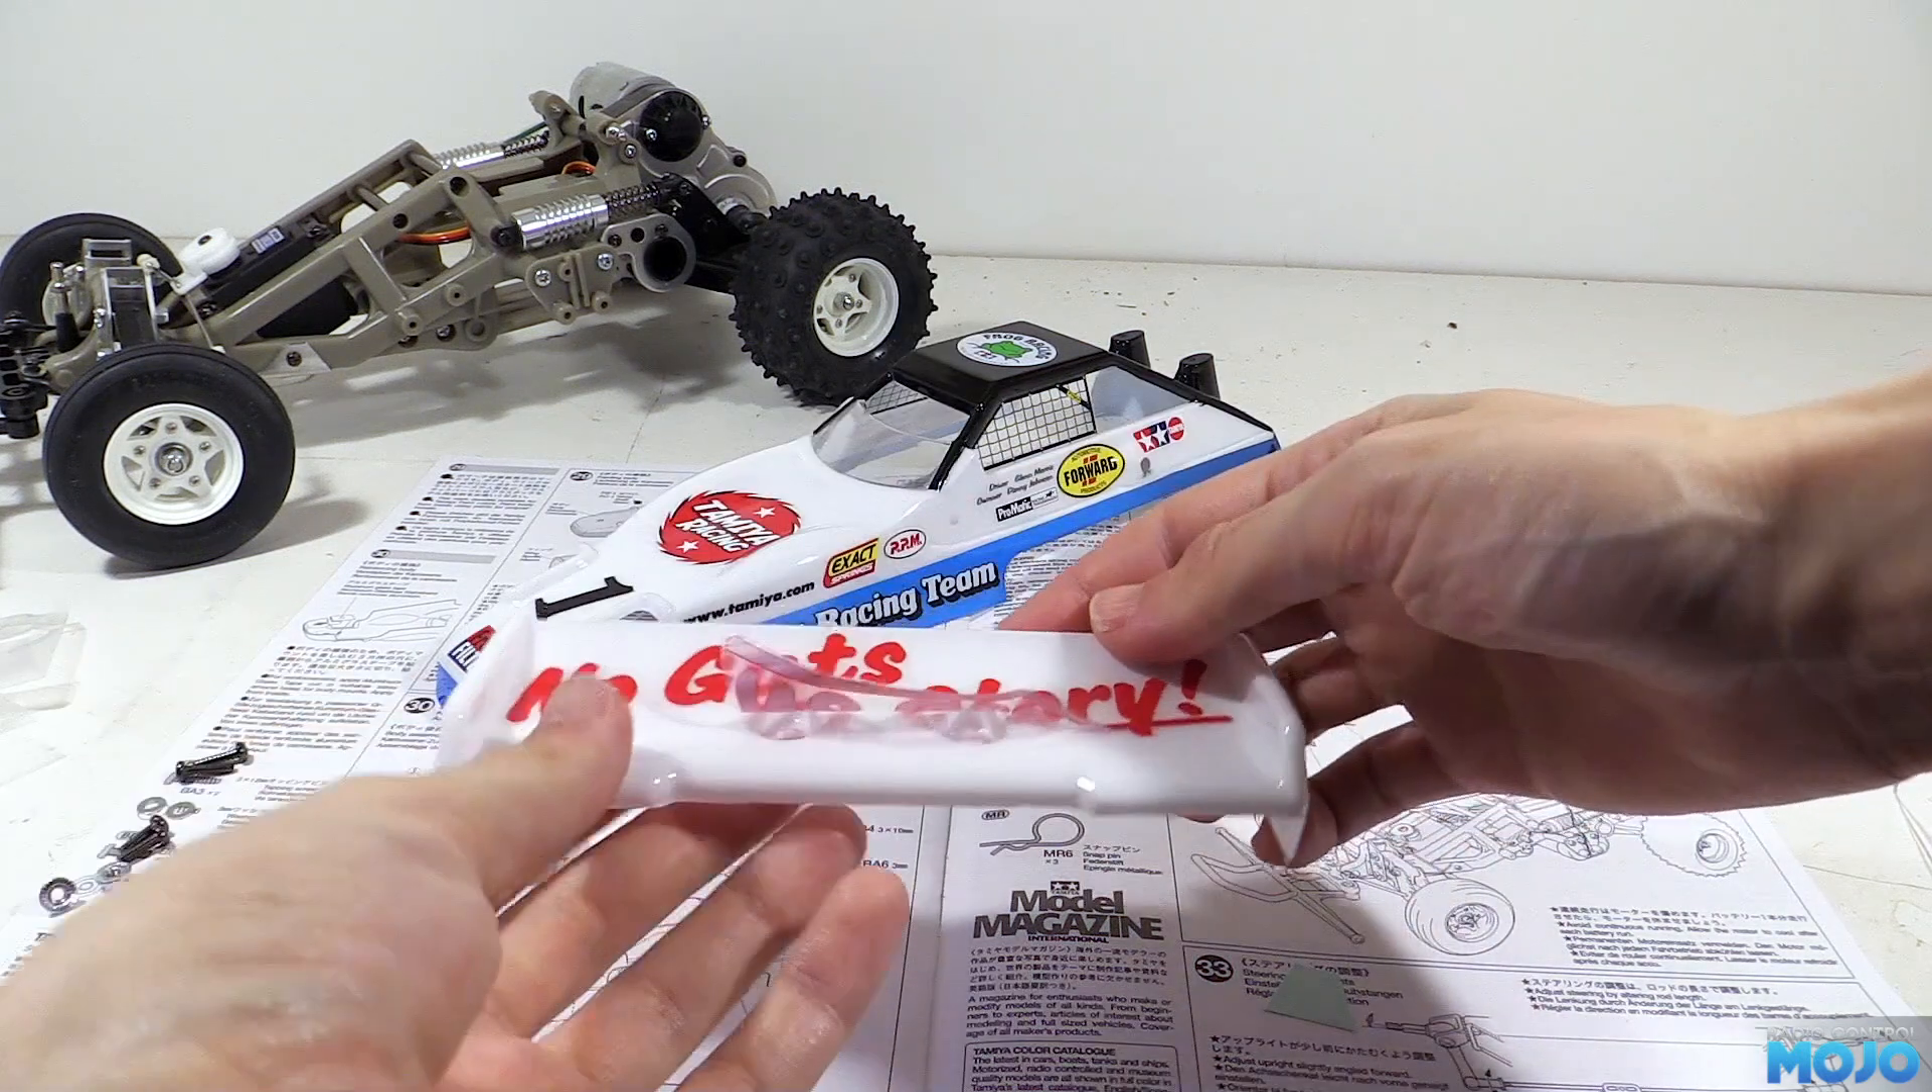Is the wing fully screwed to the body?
No.